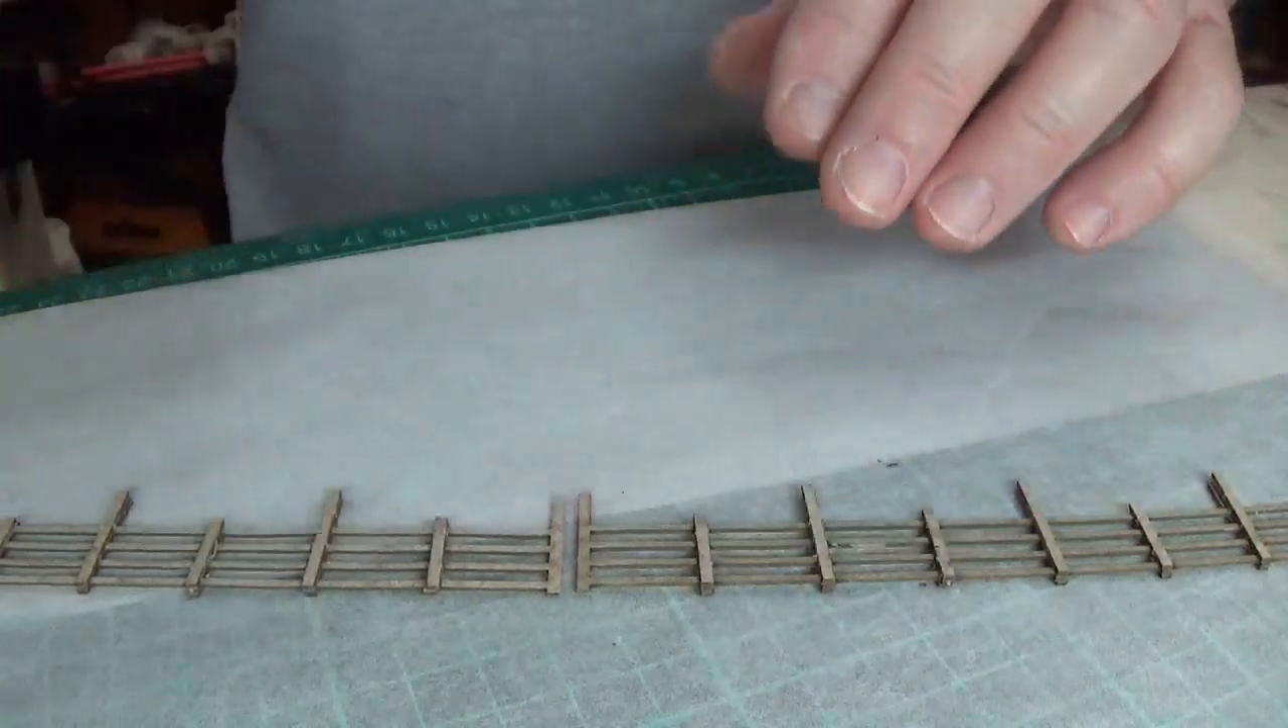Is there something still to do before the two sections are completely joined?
Yes.